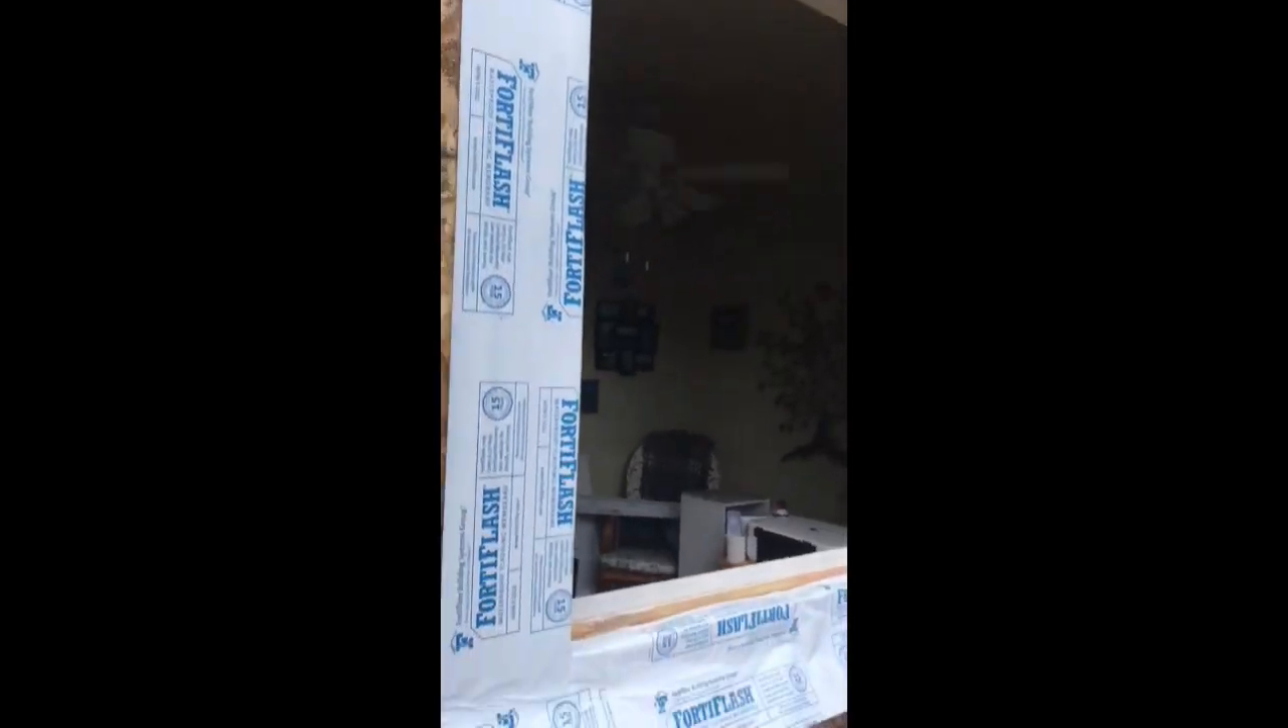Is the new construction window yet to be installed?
Yes.